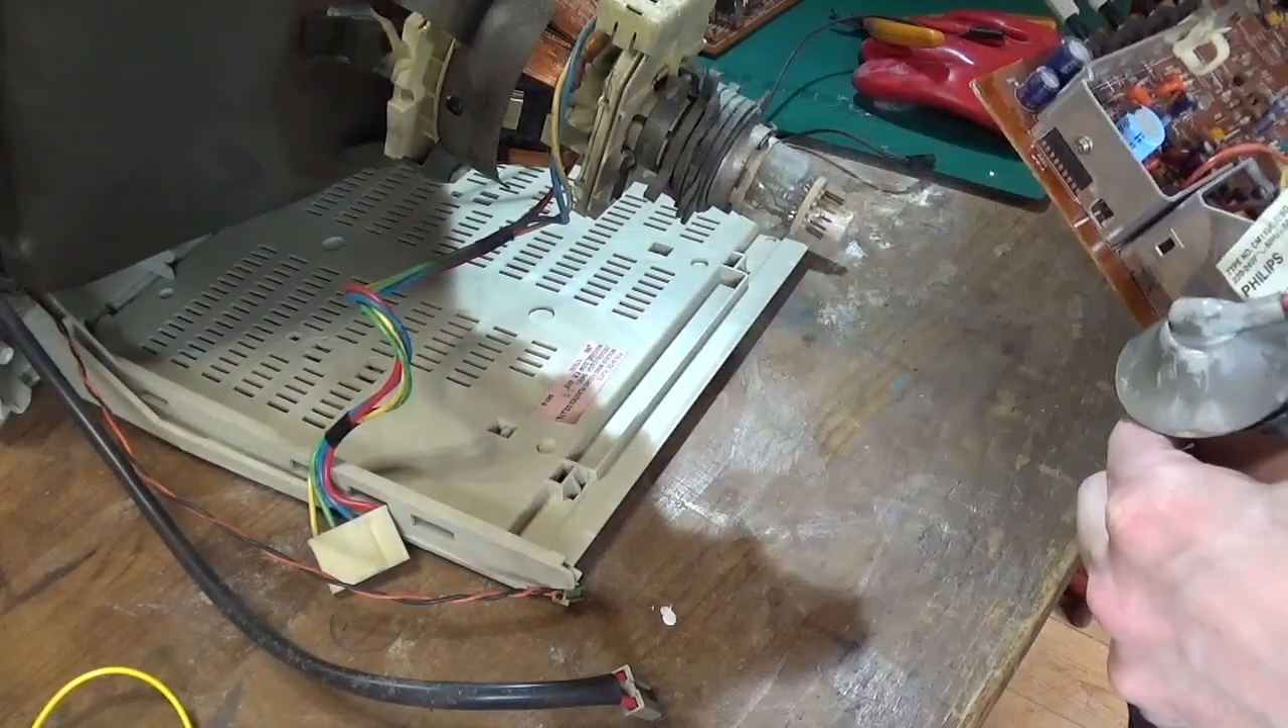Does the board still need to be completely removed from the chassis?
No.